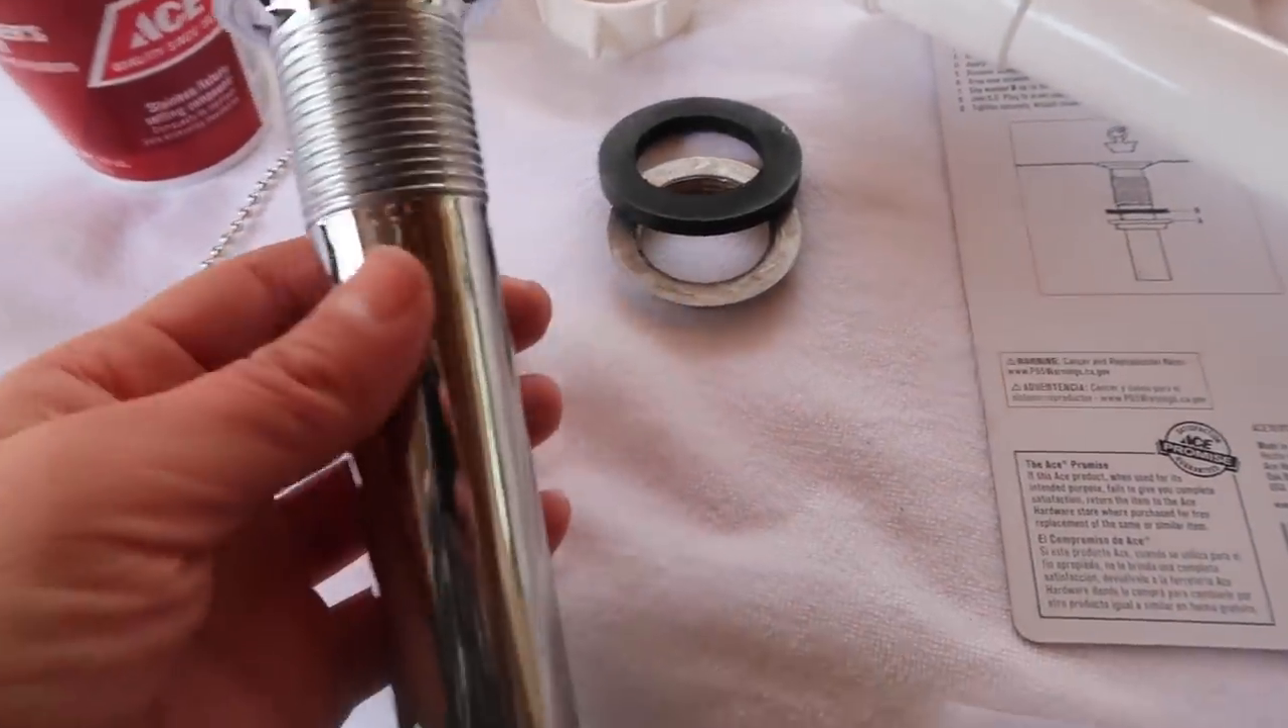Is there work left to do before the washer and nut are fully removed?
No.